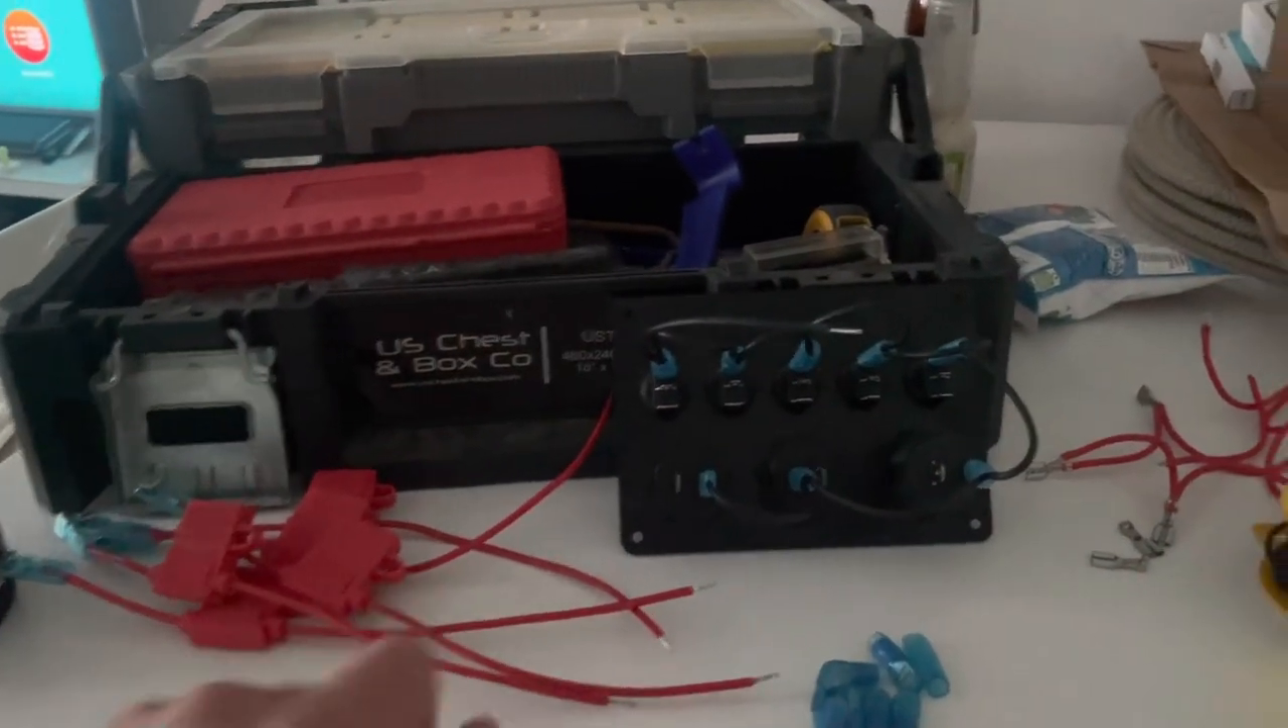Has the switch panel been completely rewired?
No.